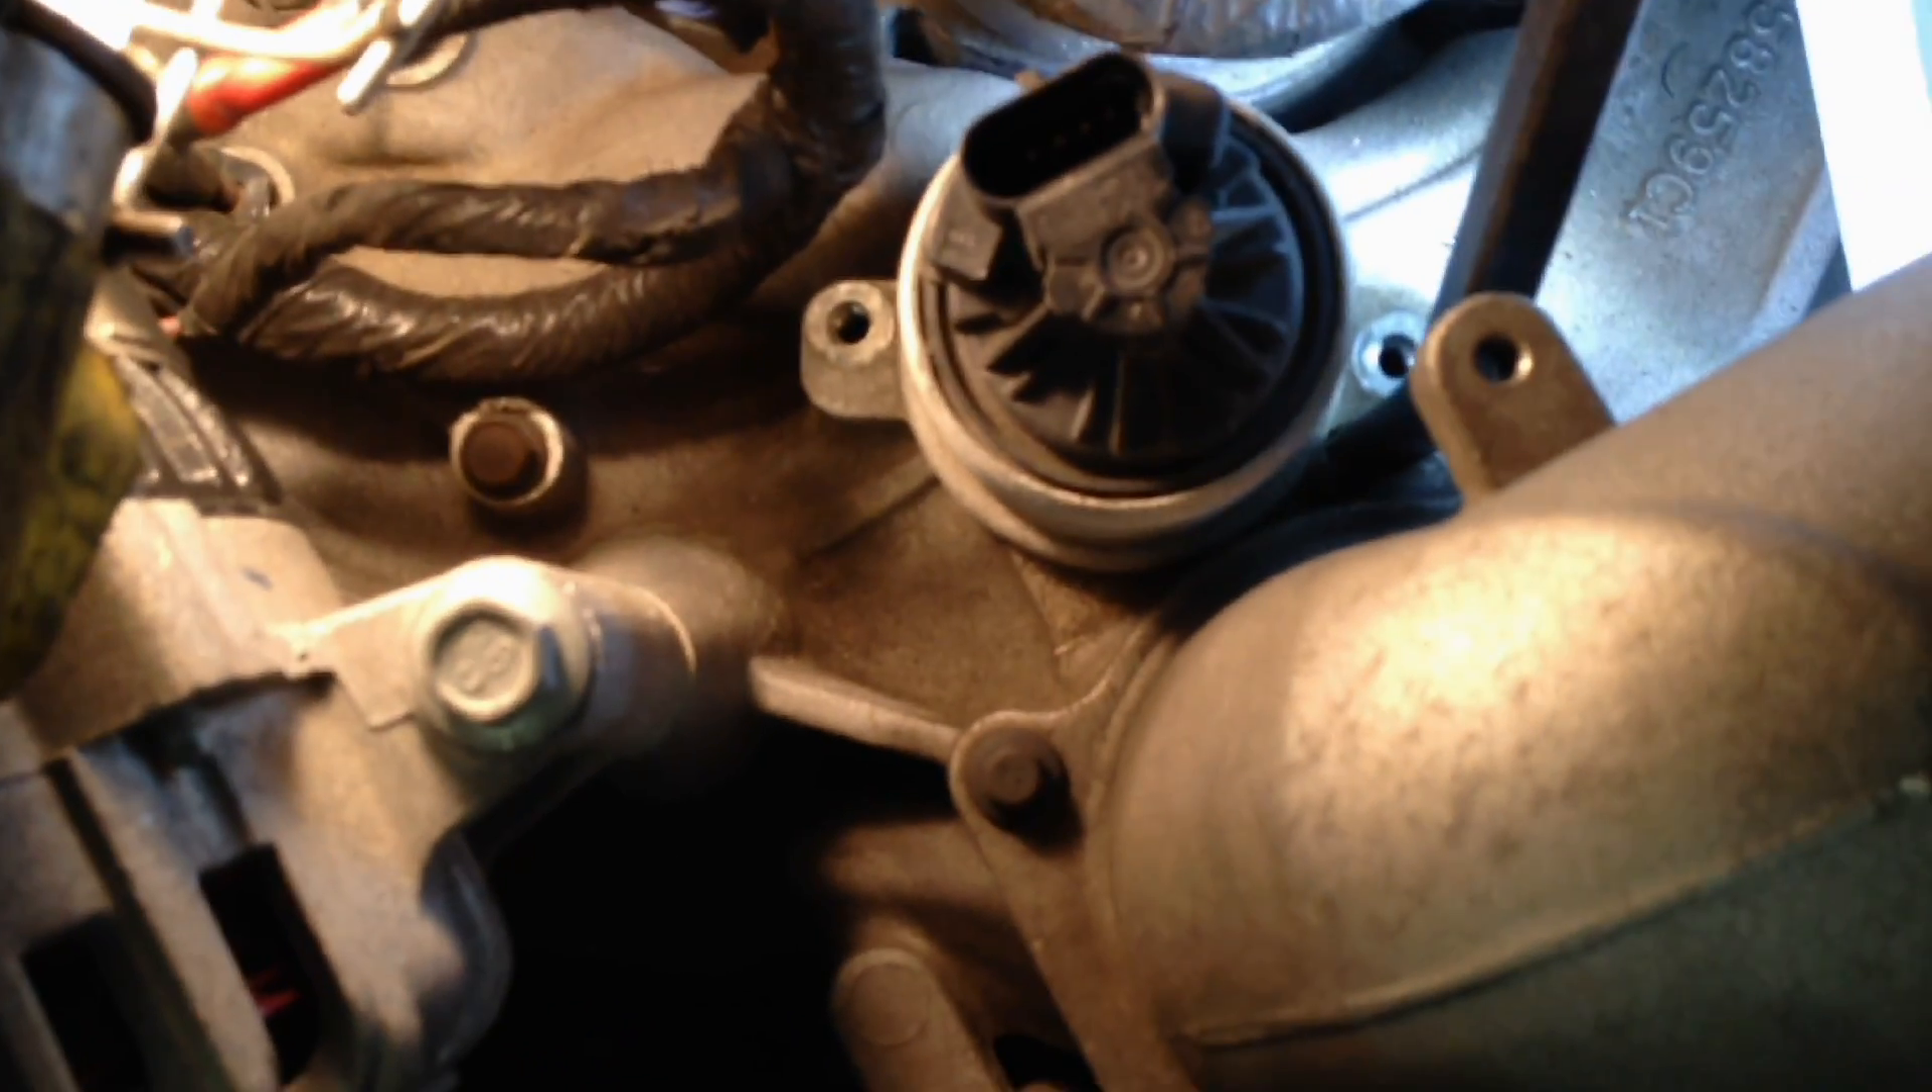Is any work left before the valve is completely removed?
Yes.